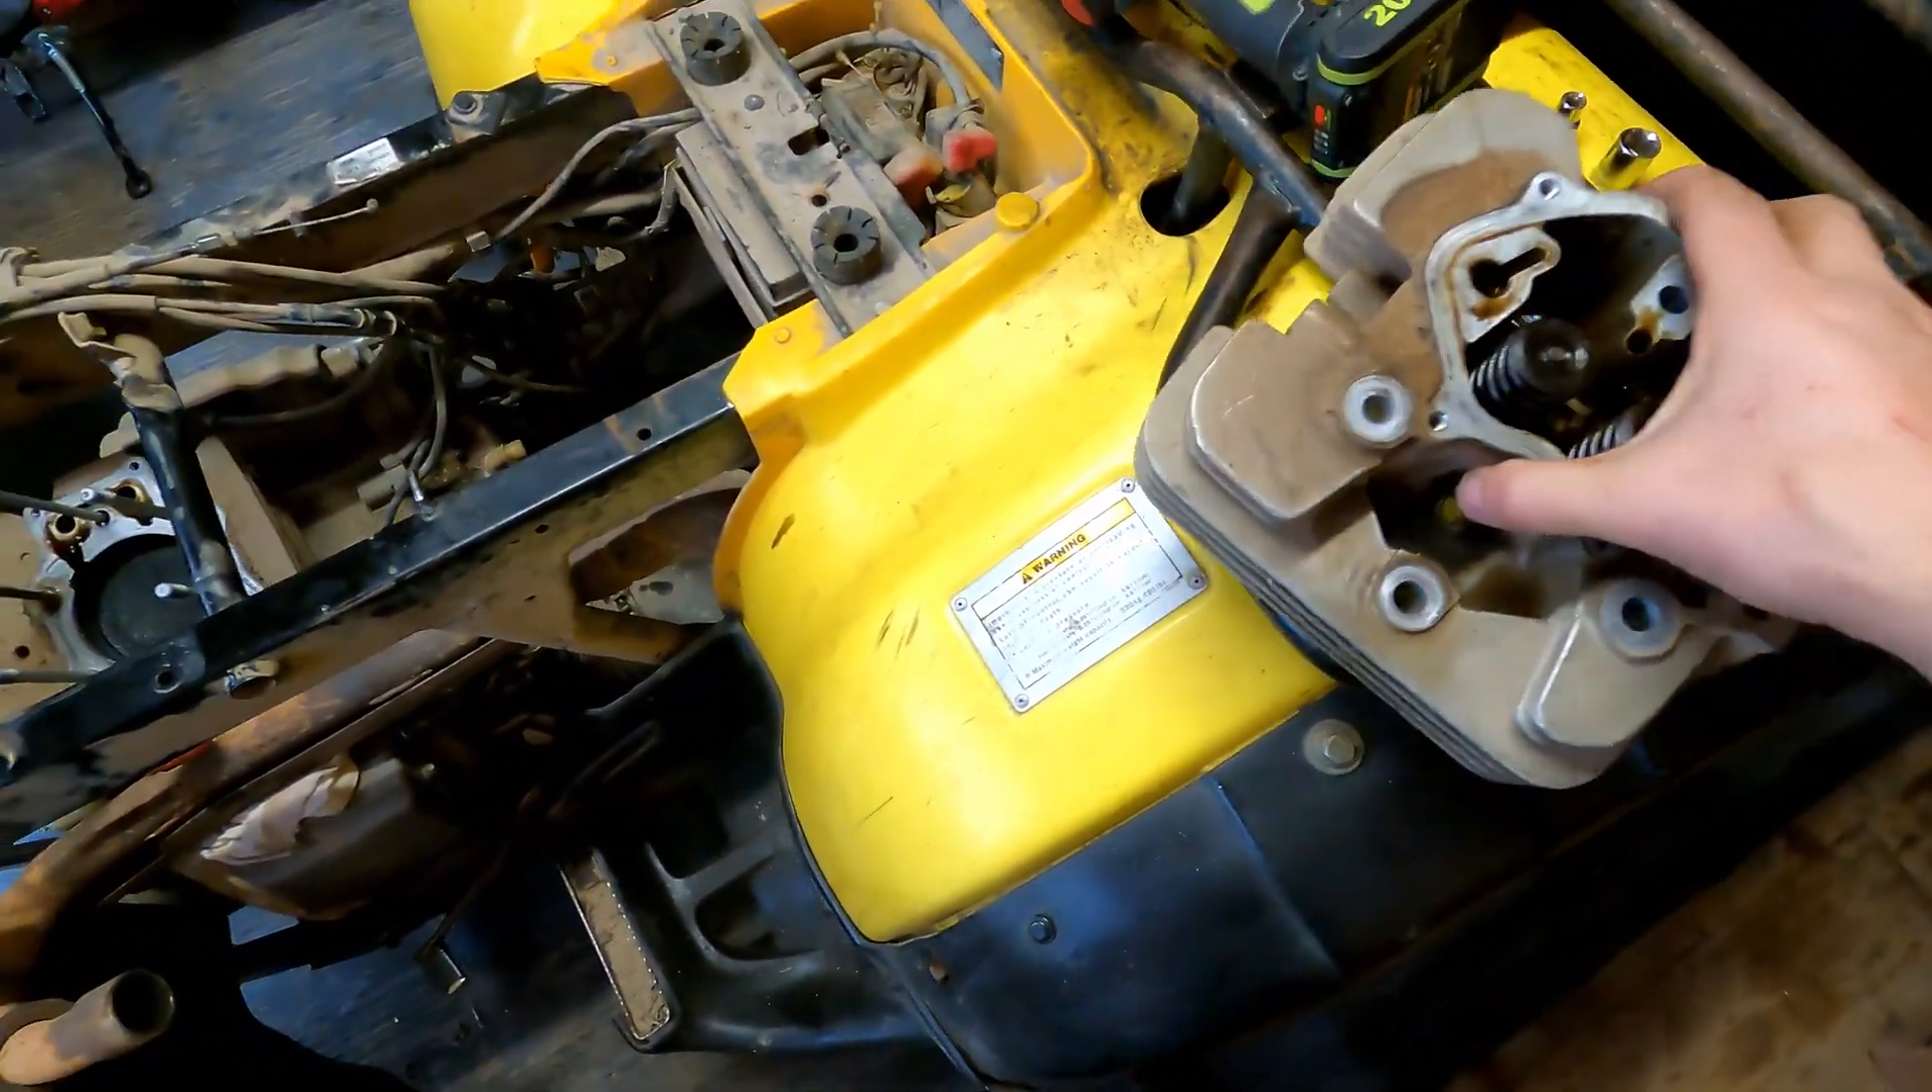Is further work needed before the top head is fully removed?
No.